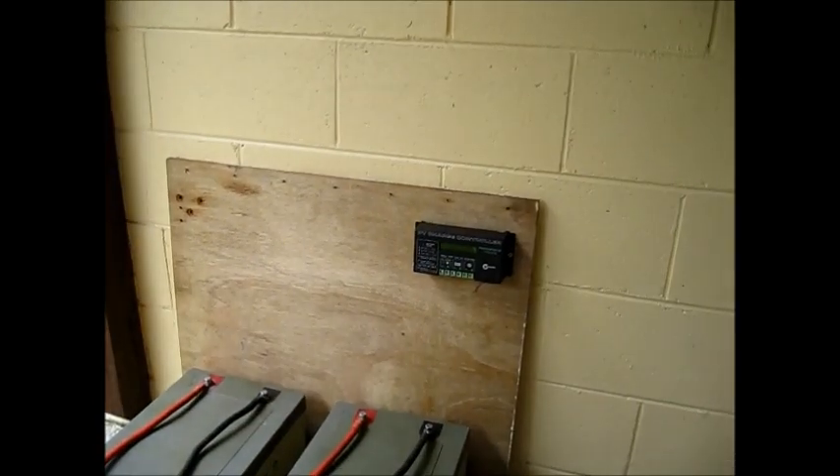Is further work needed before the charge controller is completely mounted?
No.